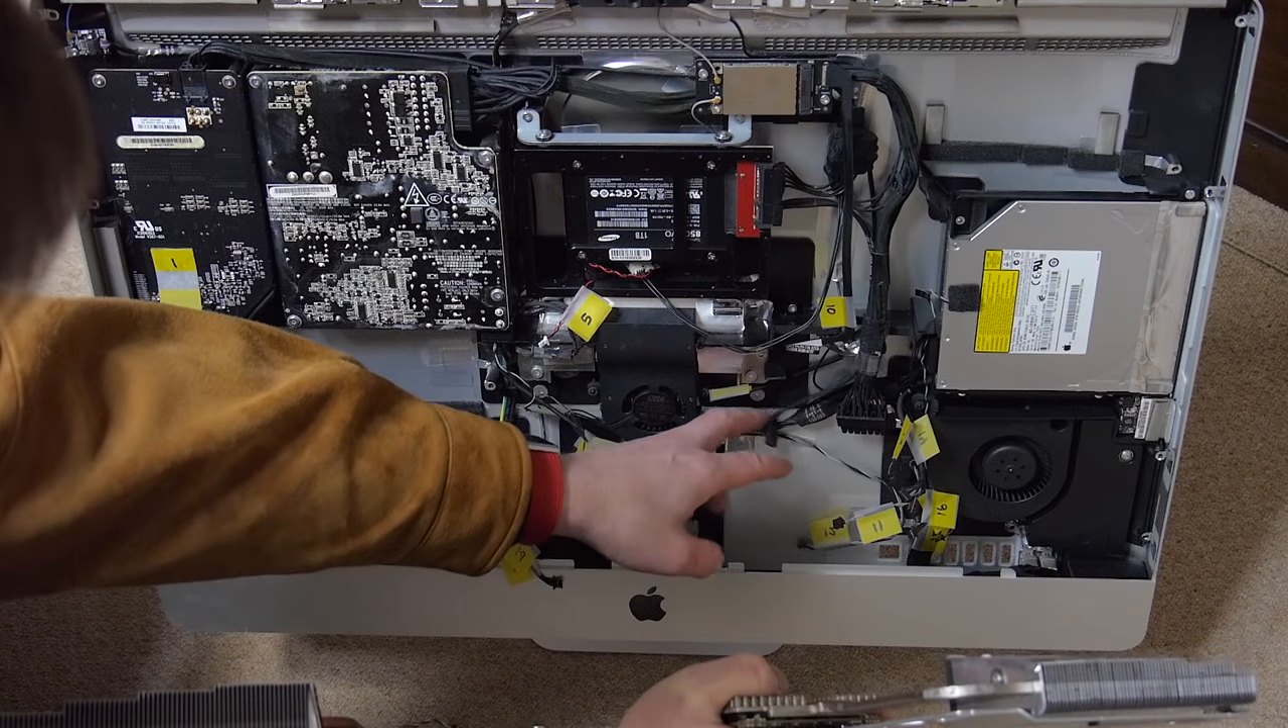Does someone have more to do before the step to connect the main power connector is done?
Yes.